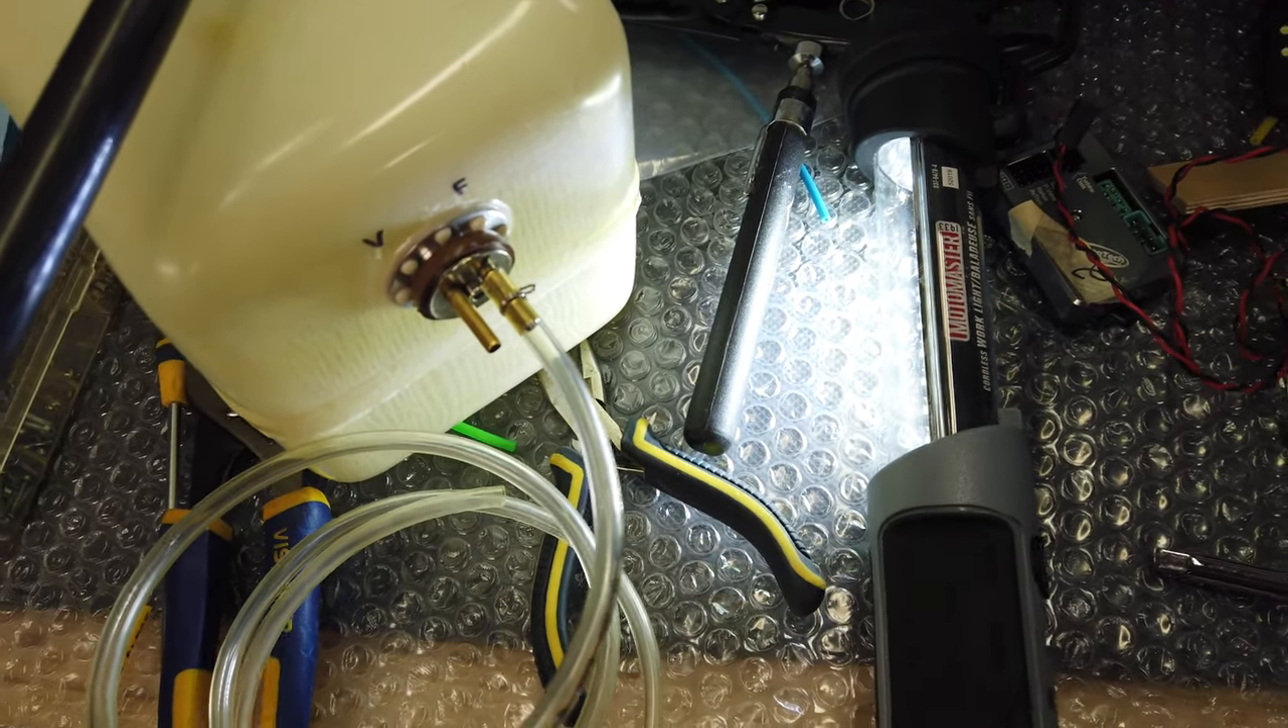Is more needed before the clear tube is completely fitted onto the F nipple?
No.